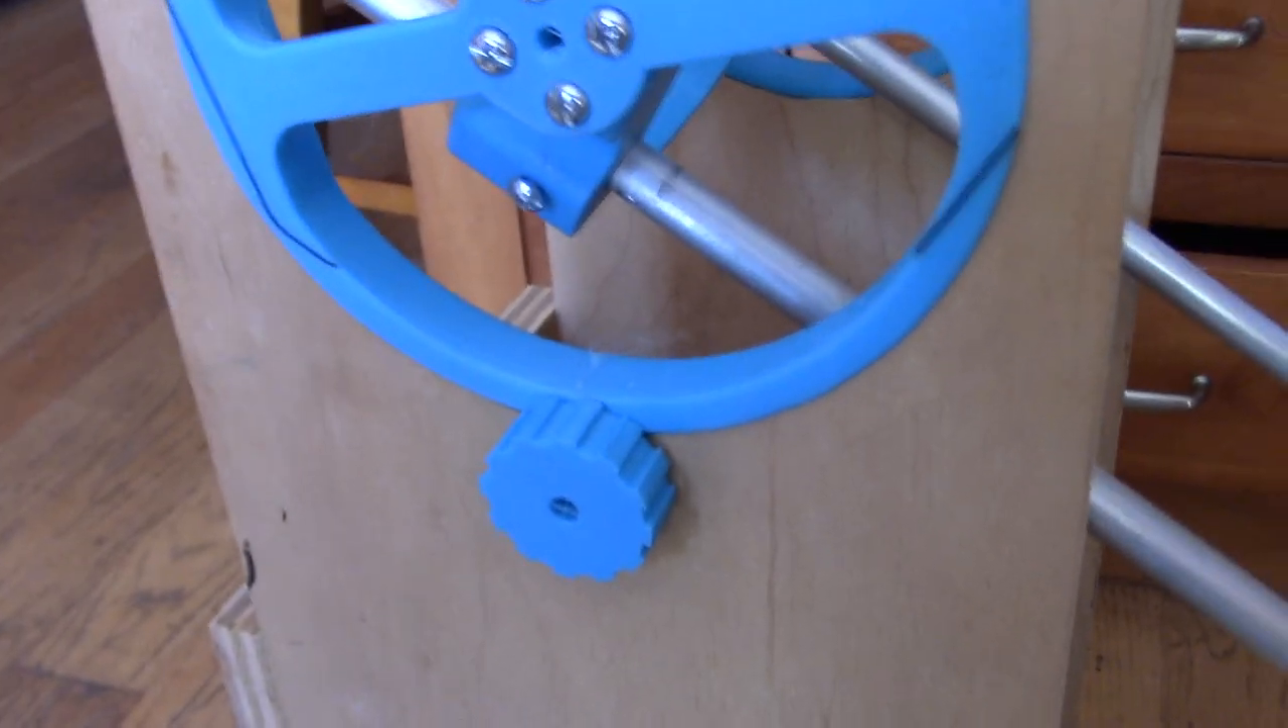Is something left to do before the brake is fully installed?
No.